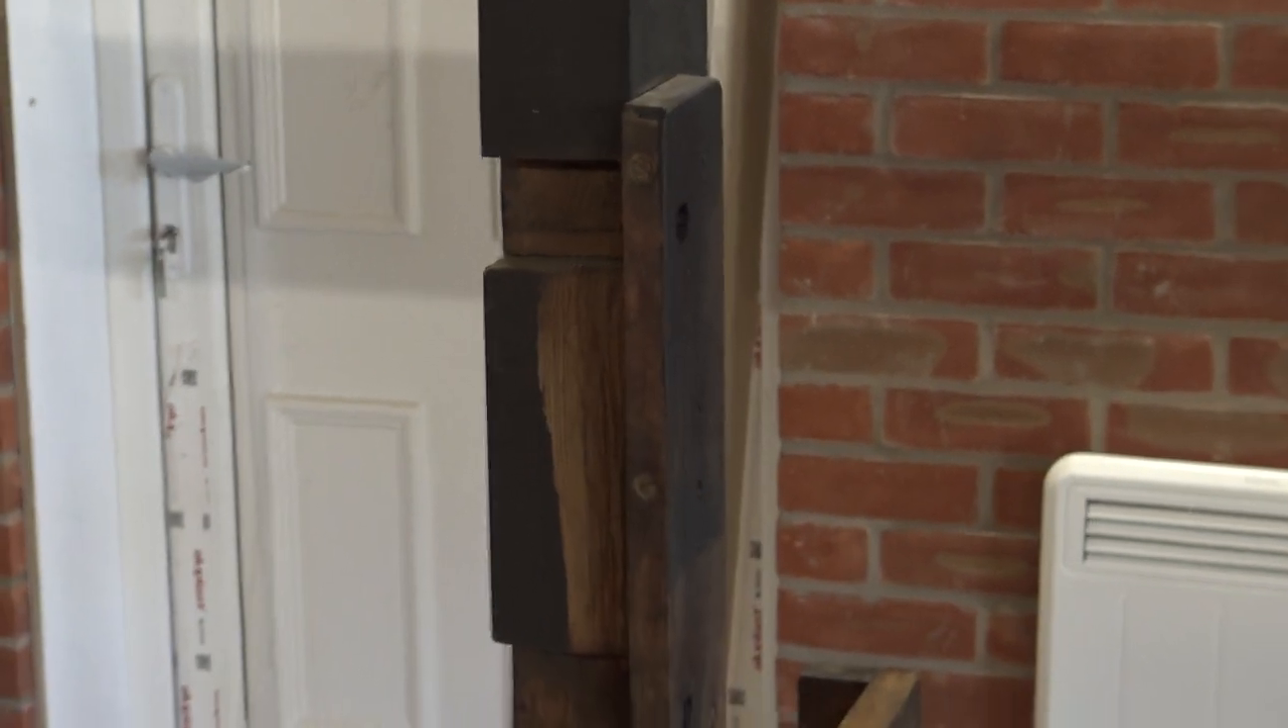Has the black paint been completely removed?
No.